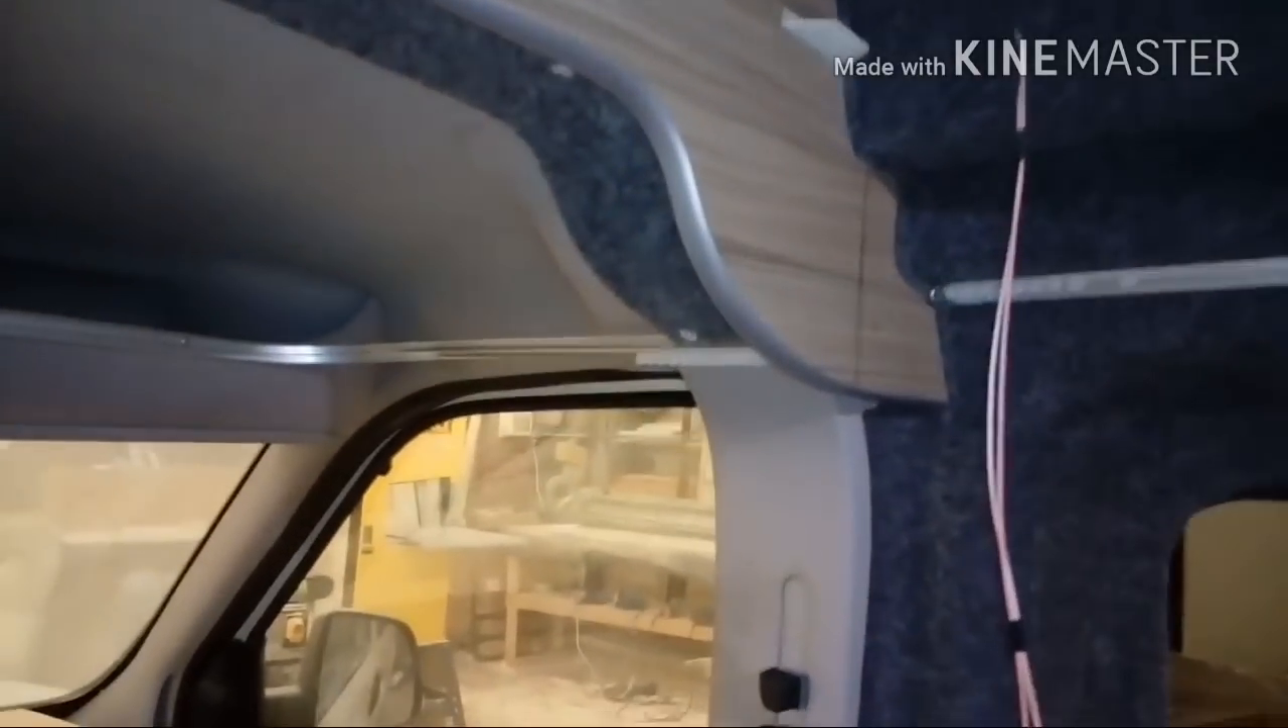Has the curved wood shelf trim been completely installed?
Yes.